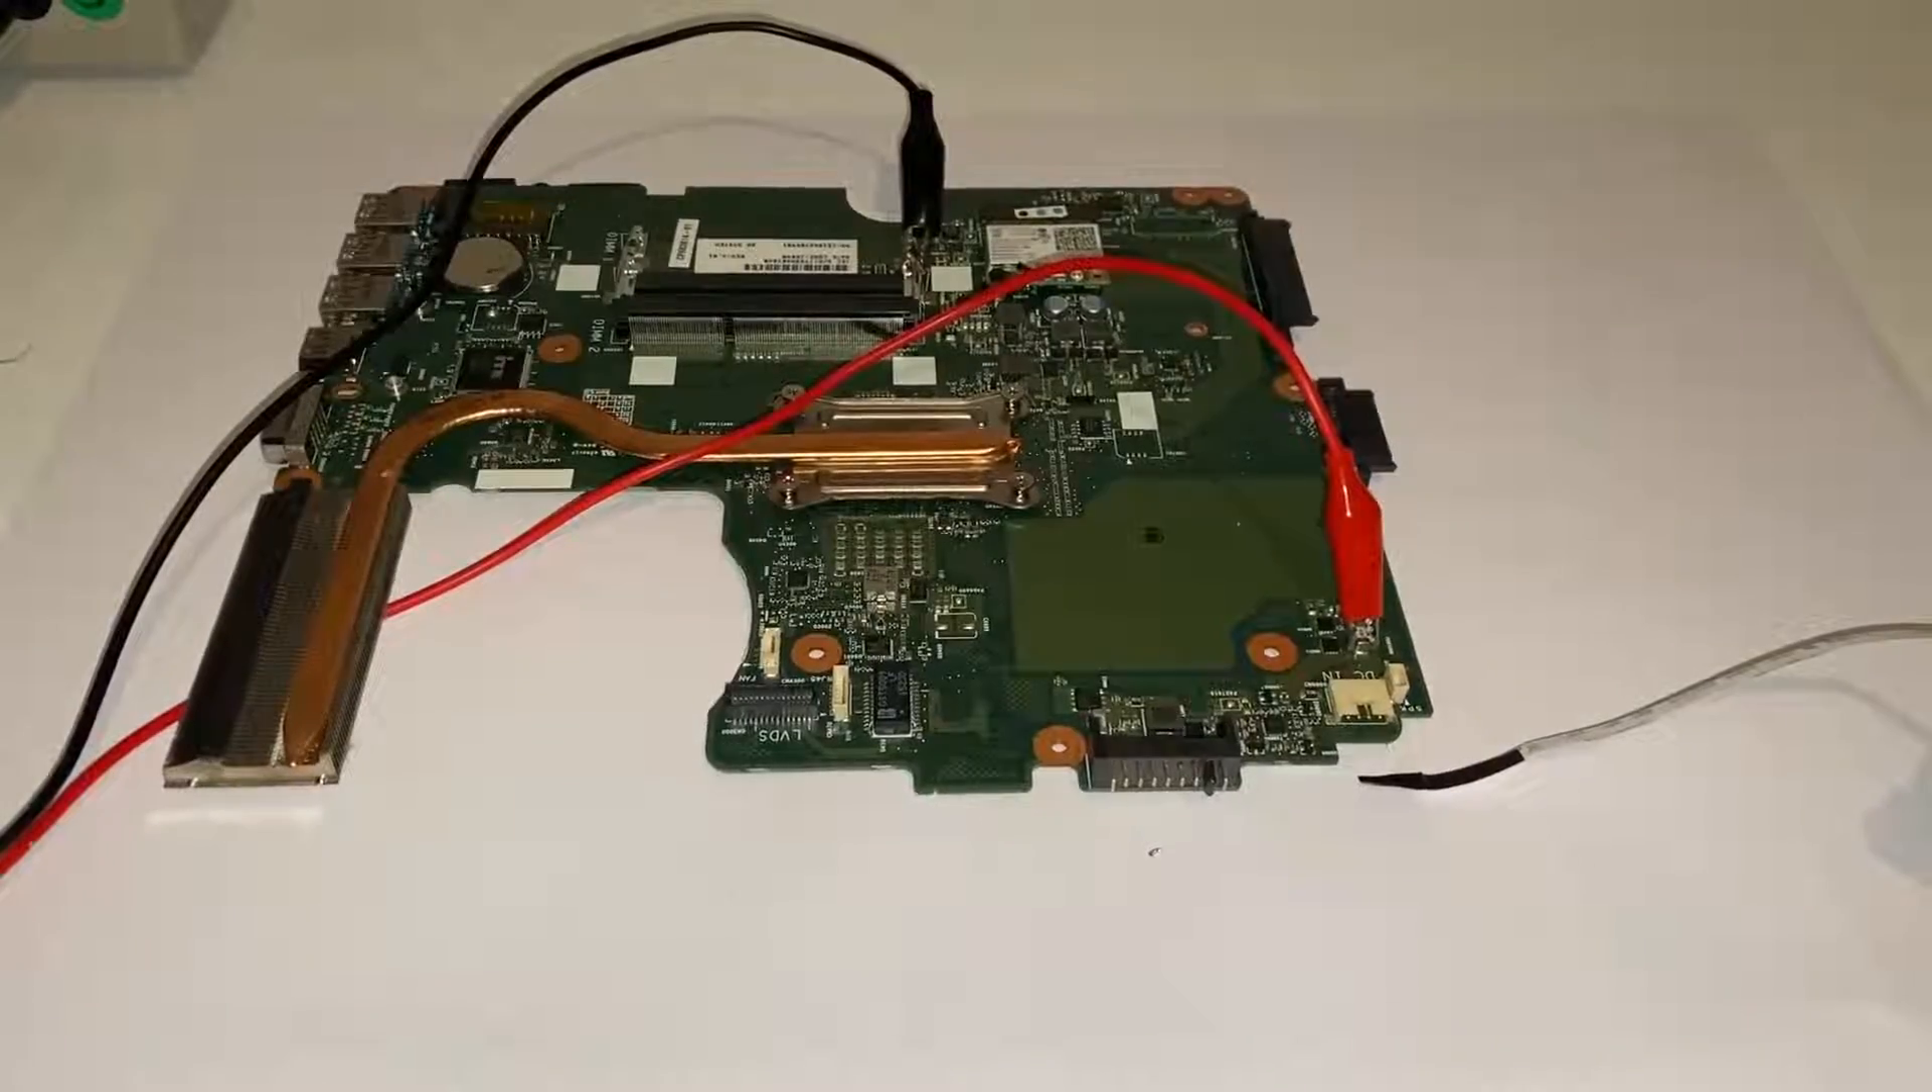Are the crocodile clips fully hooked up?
Yes.